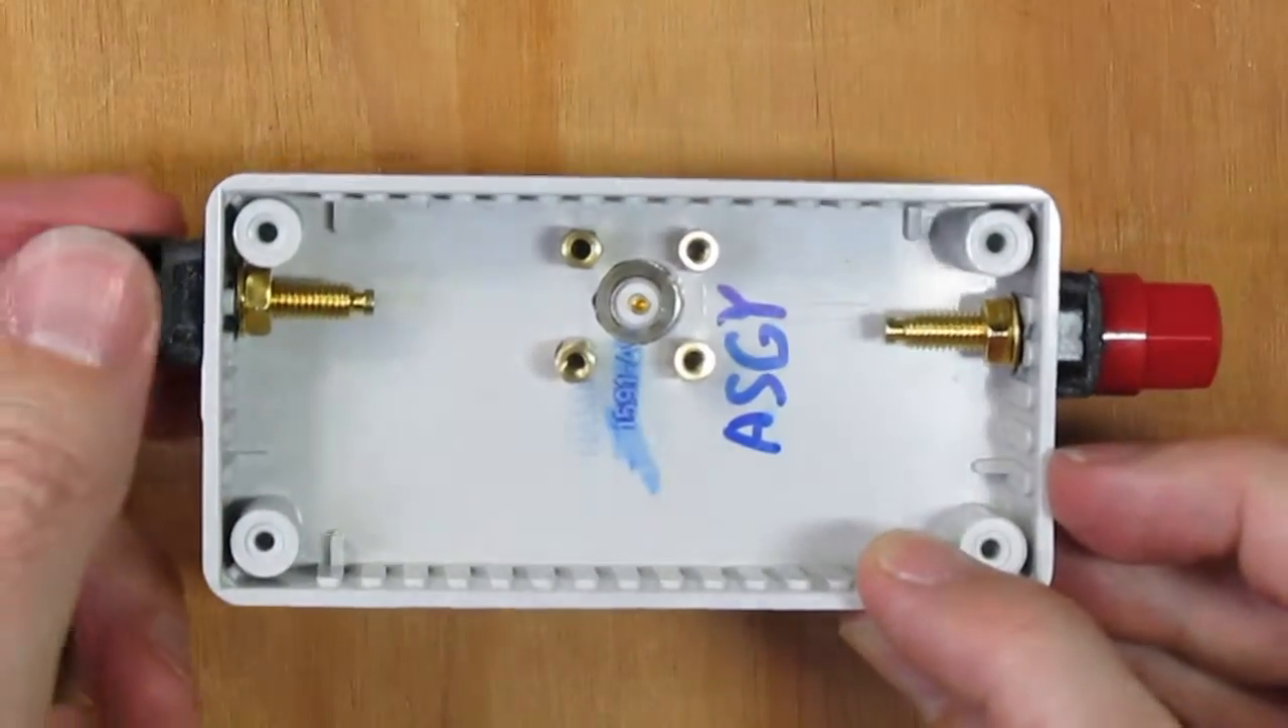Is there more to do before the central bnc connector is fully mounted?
No.